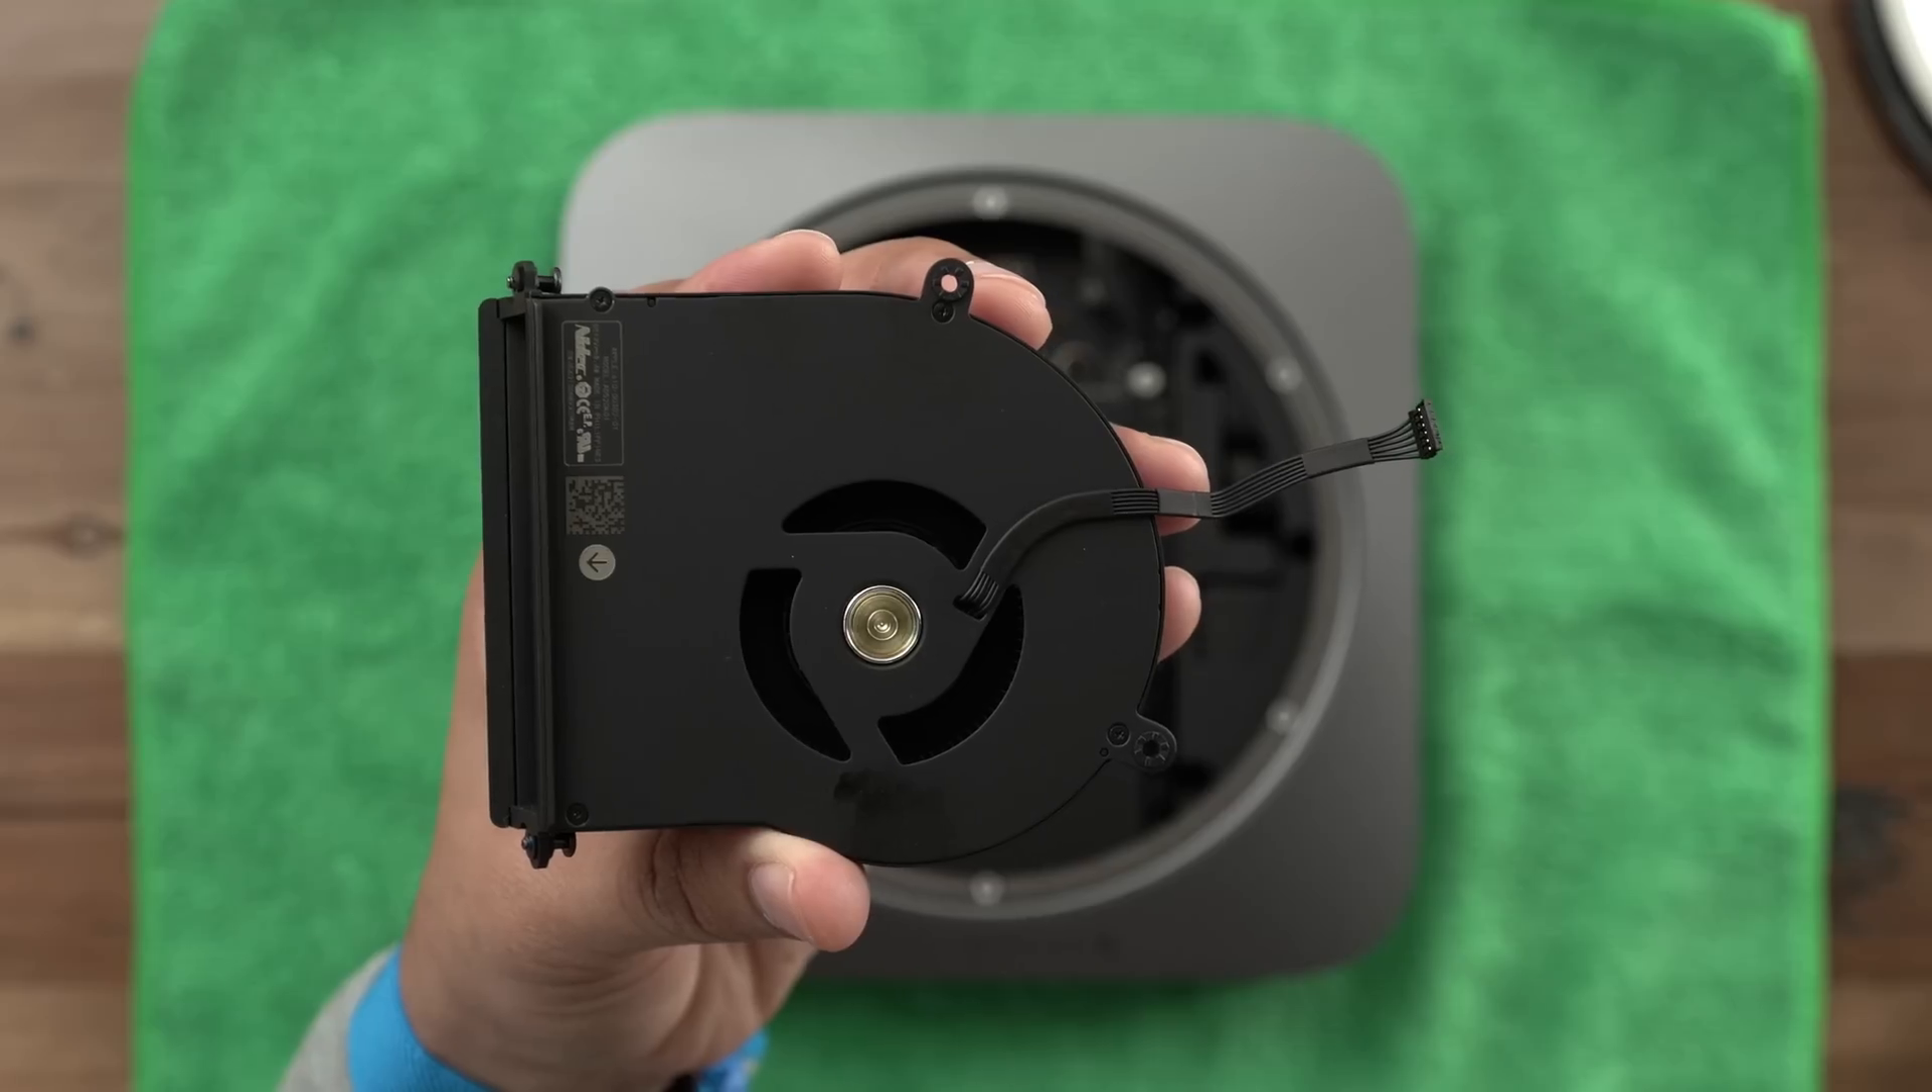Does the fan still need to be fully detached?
No.